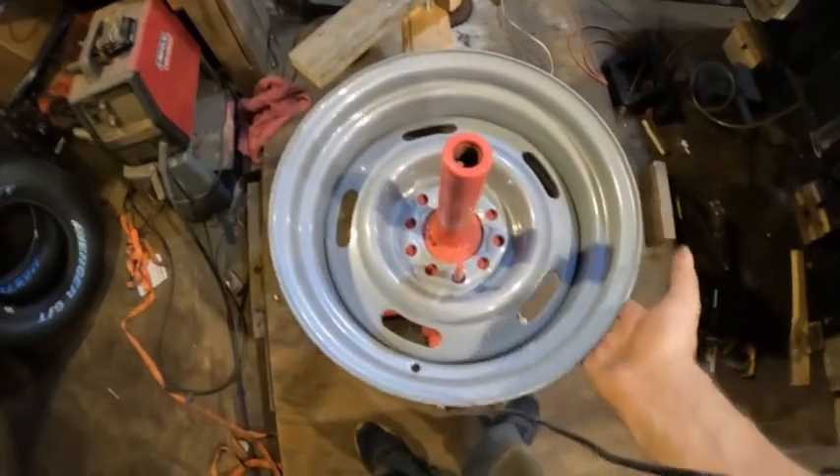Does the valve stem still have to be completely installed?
Yes.